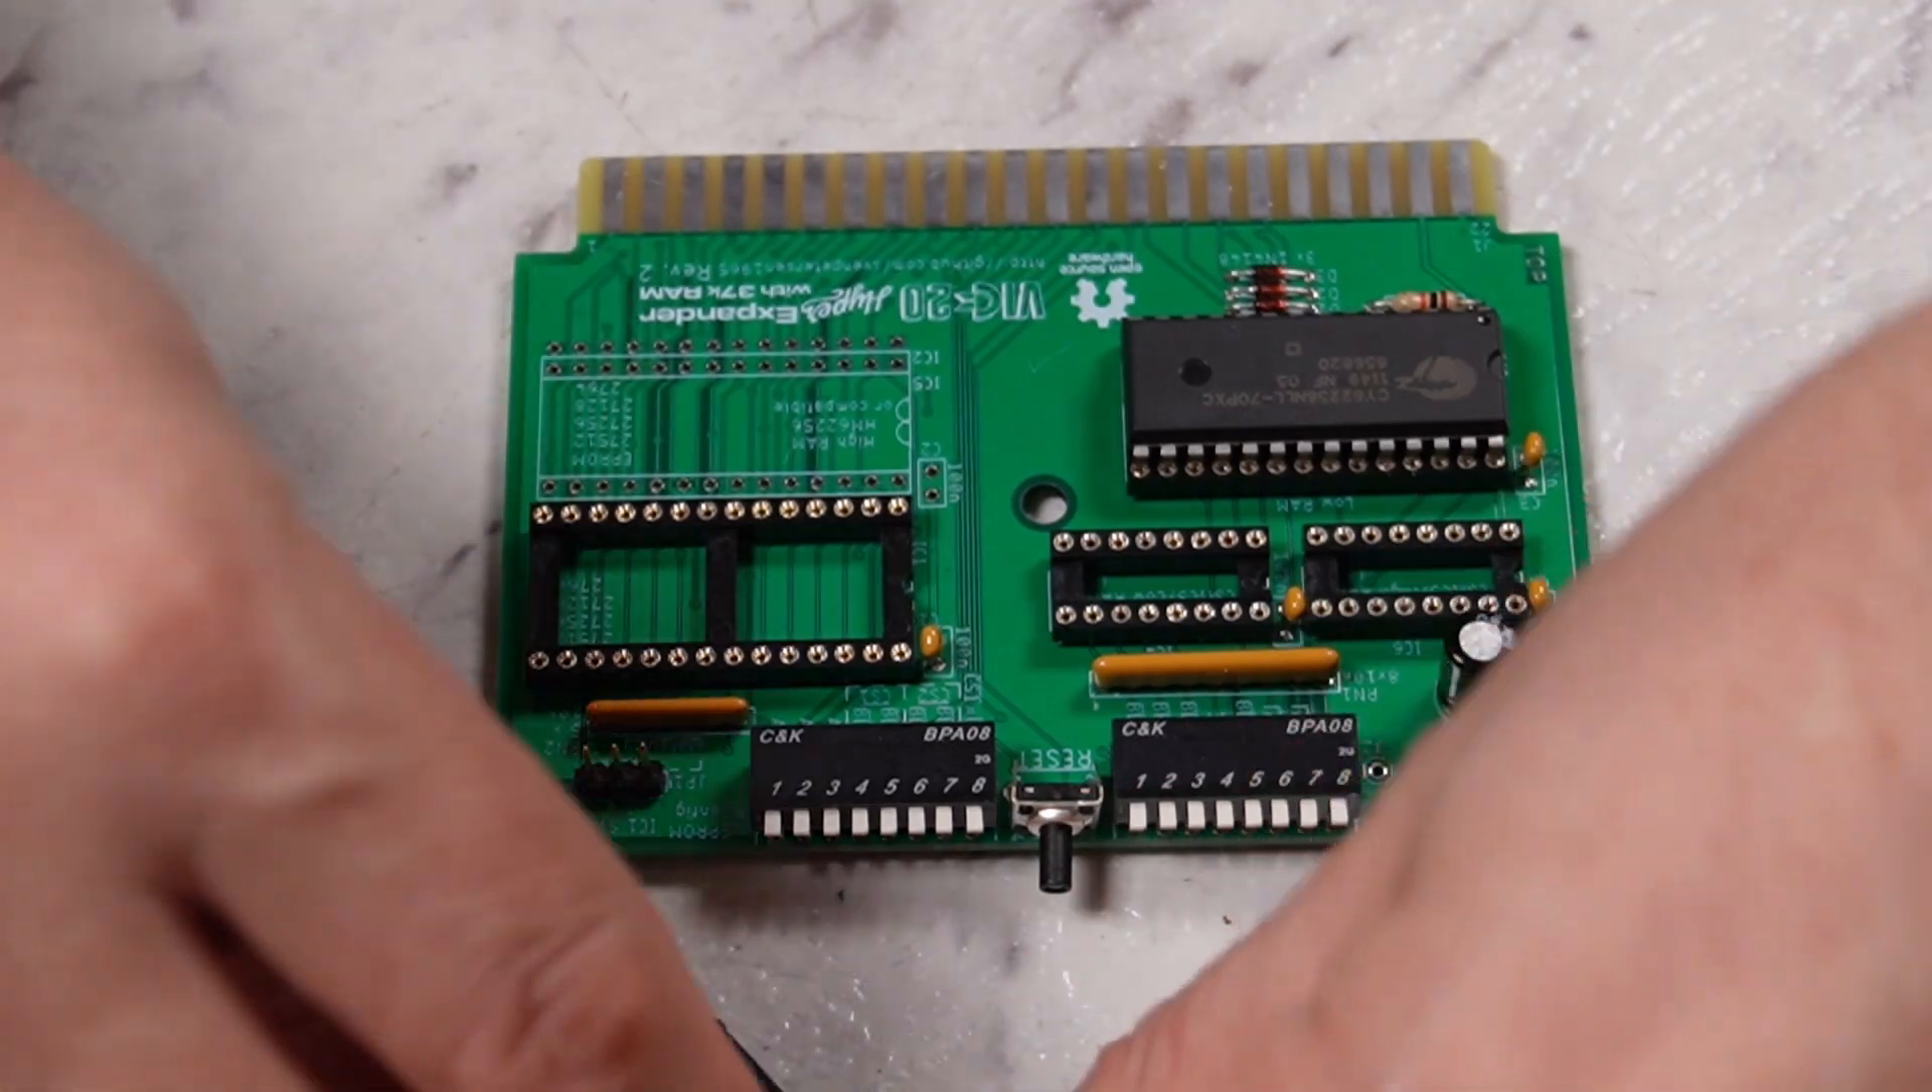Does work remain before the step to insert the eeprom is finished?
Yes.